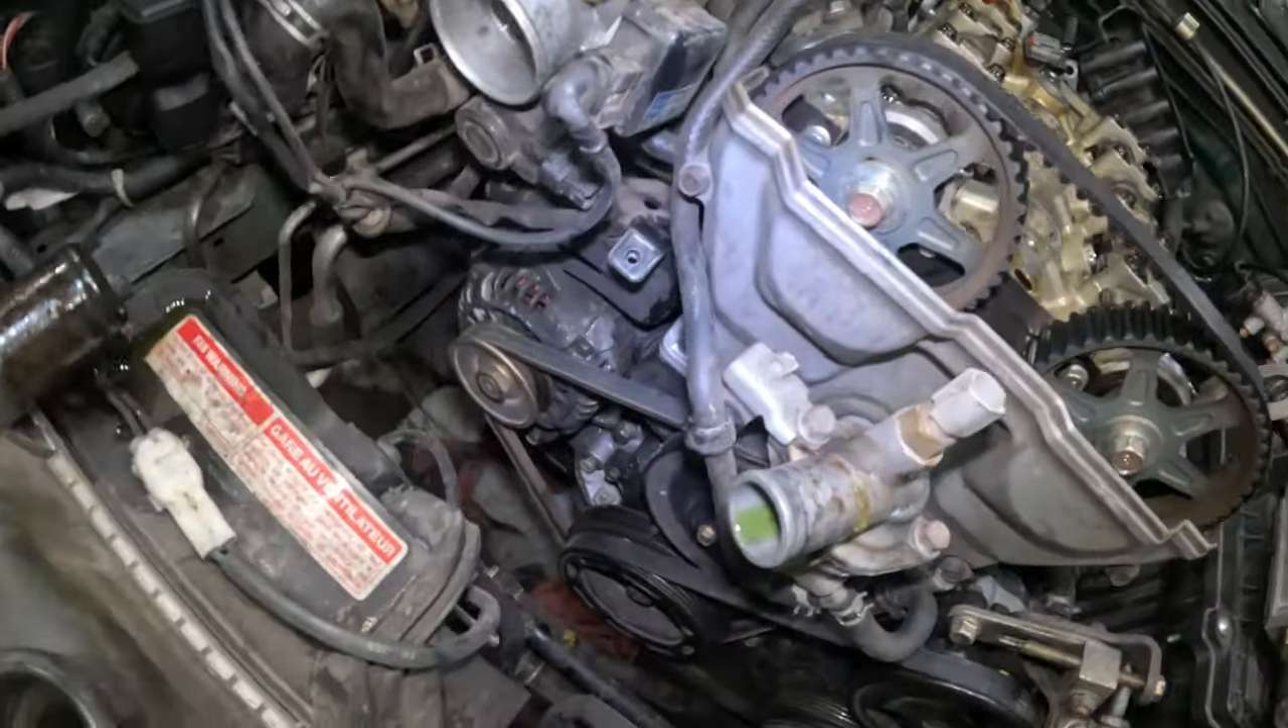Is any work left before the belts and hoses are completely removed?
Yes.